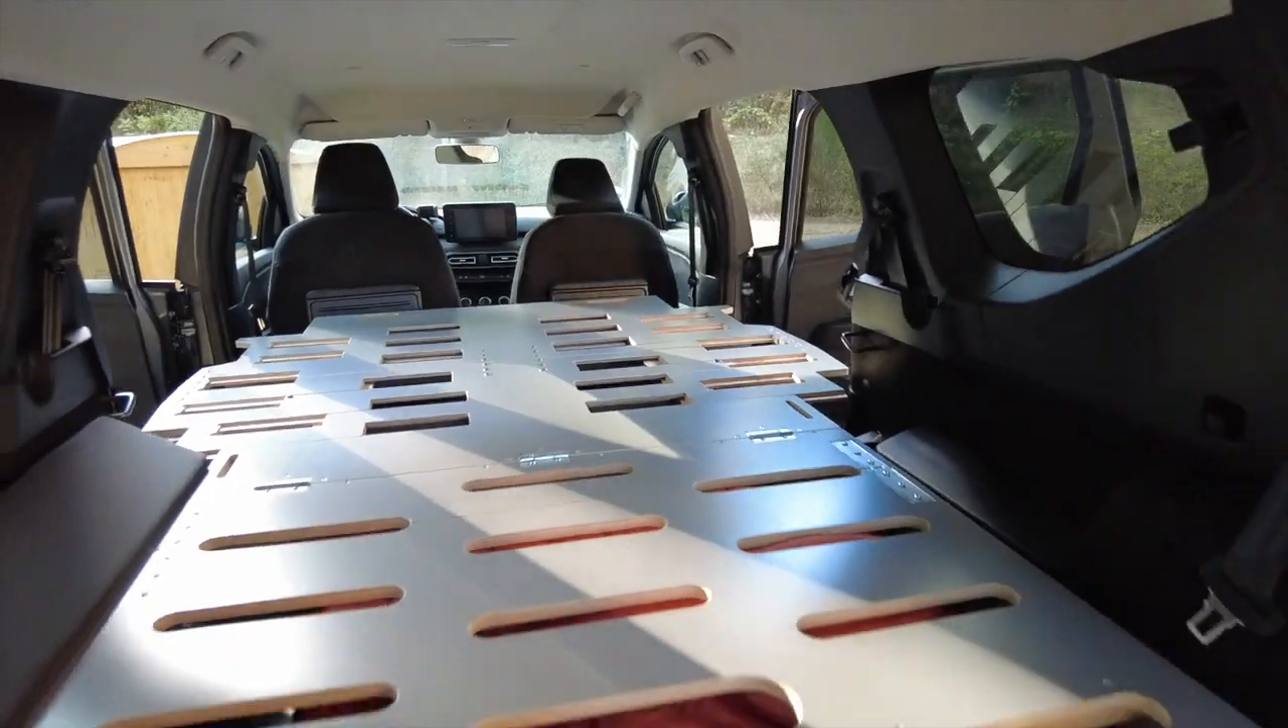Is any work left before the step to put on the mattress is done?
Yes.